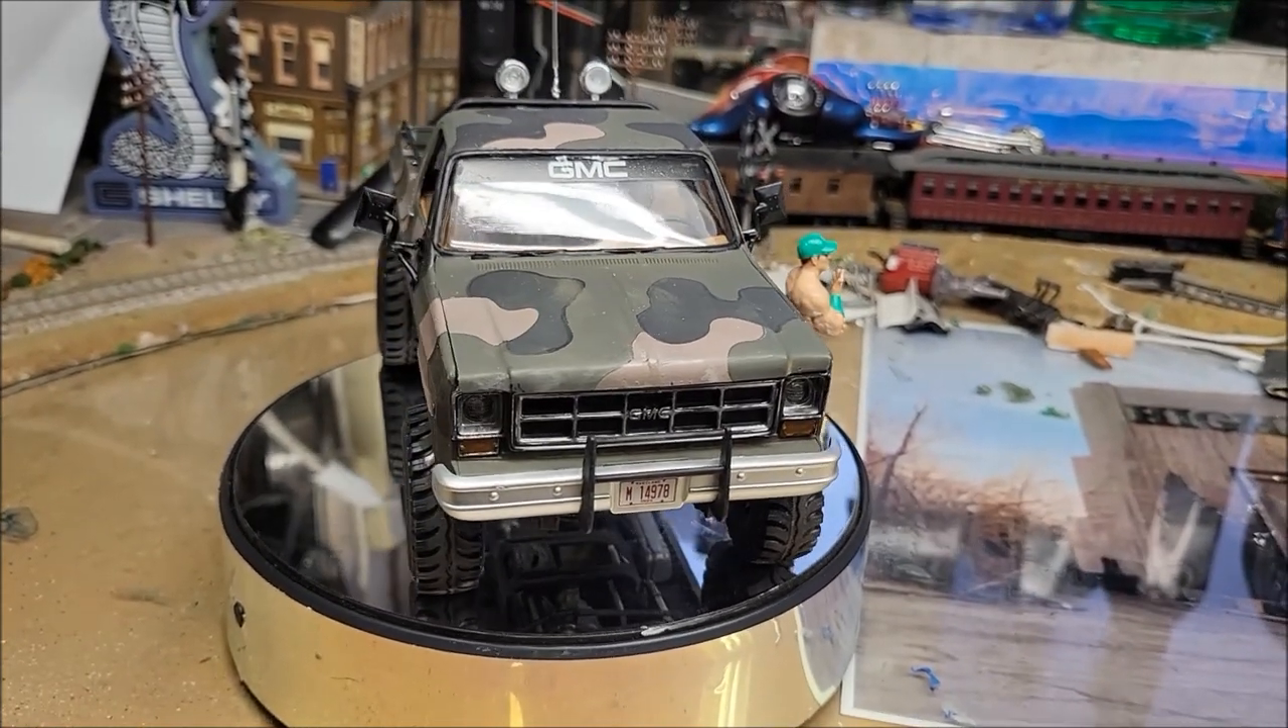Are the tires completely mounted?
Yes.